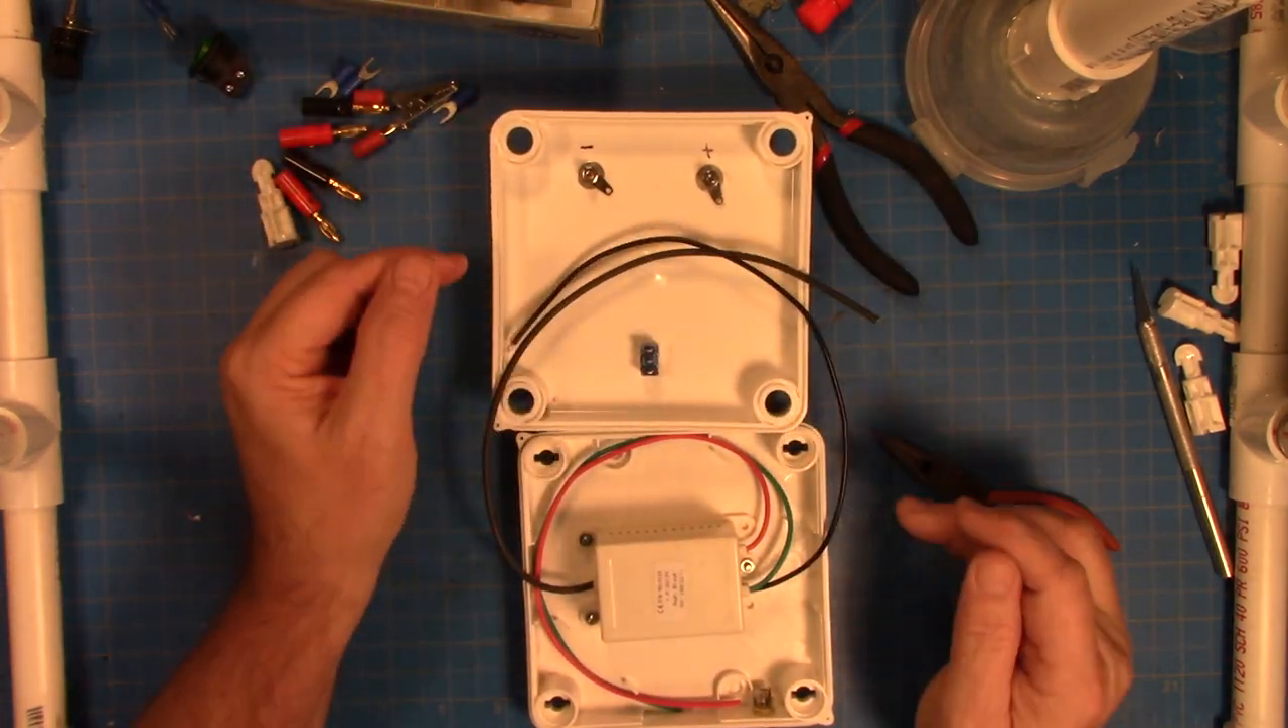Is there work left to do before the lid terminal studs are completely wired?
Yes.